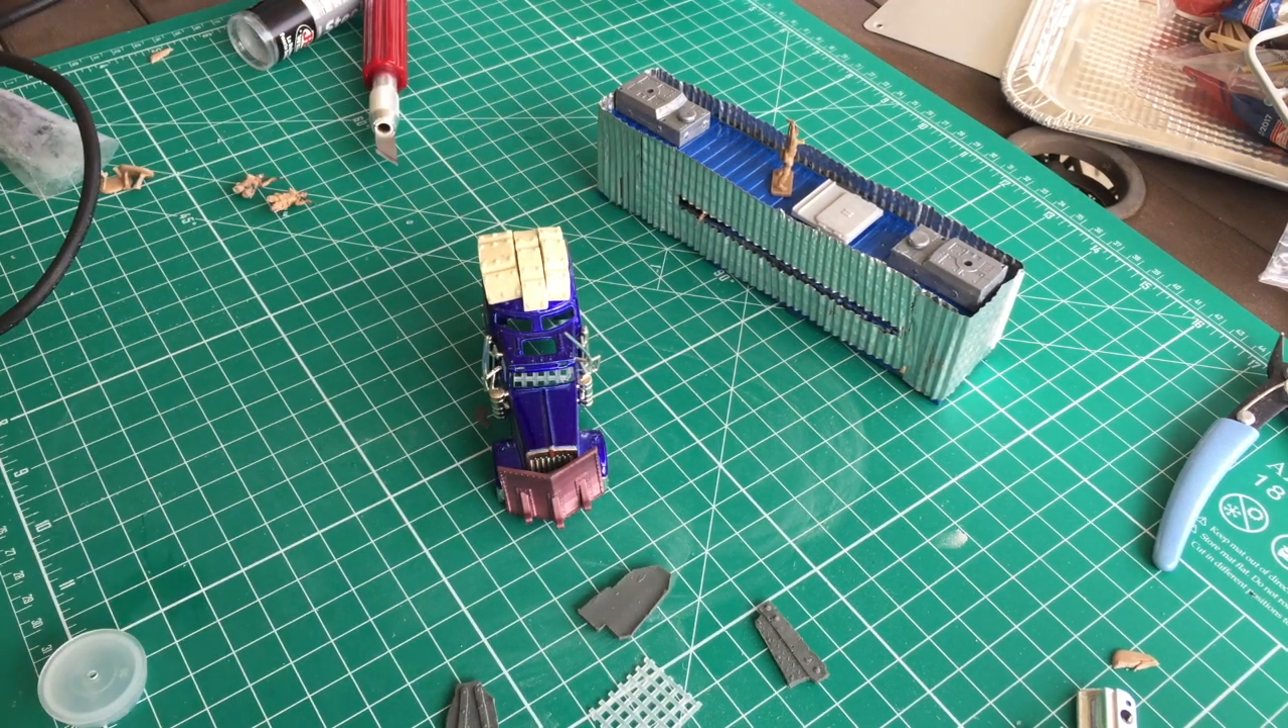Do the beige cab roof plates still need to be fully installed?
No.